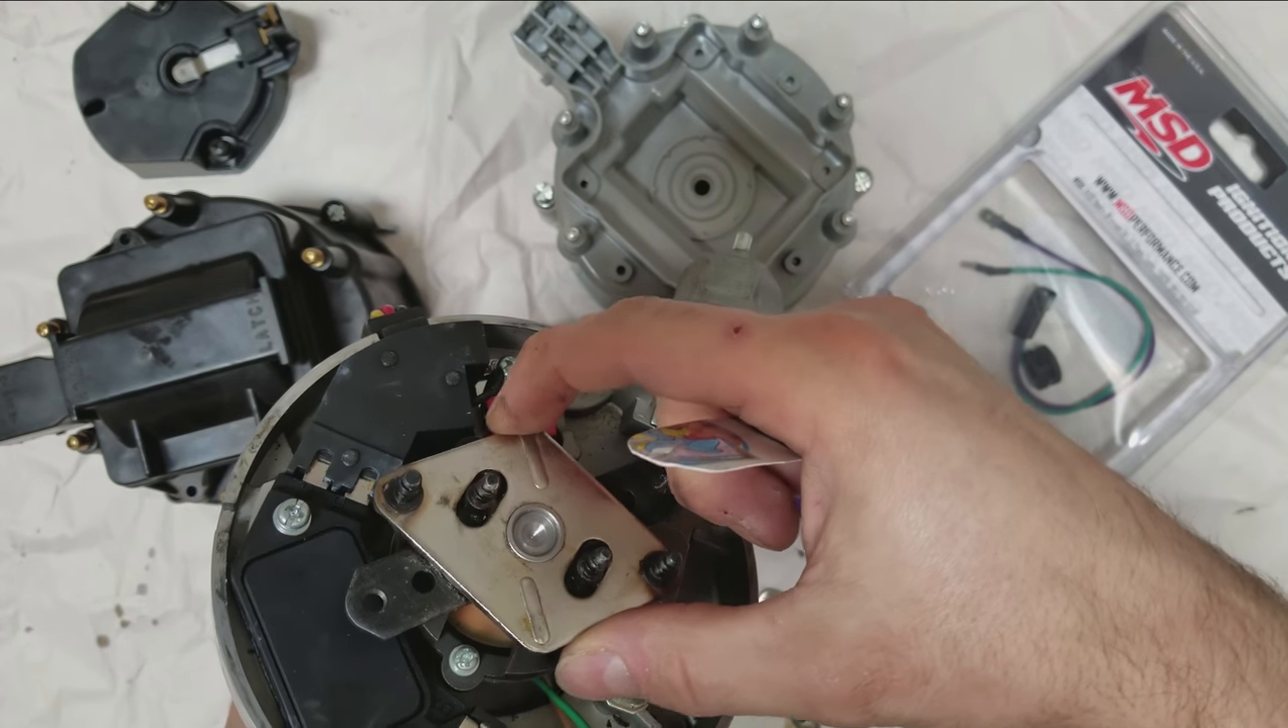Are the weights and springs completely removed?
Yes.